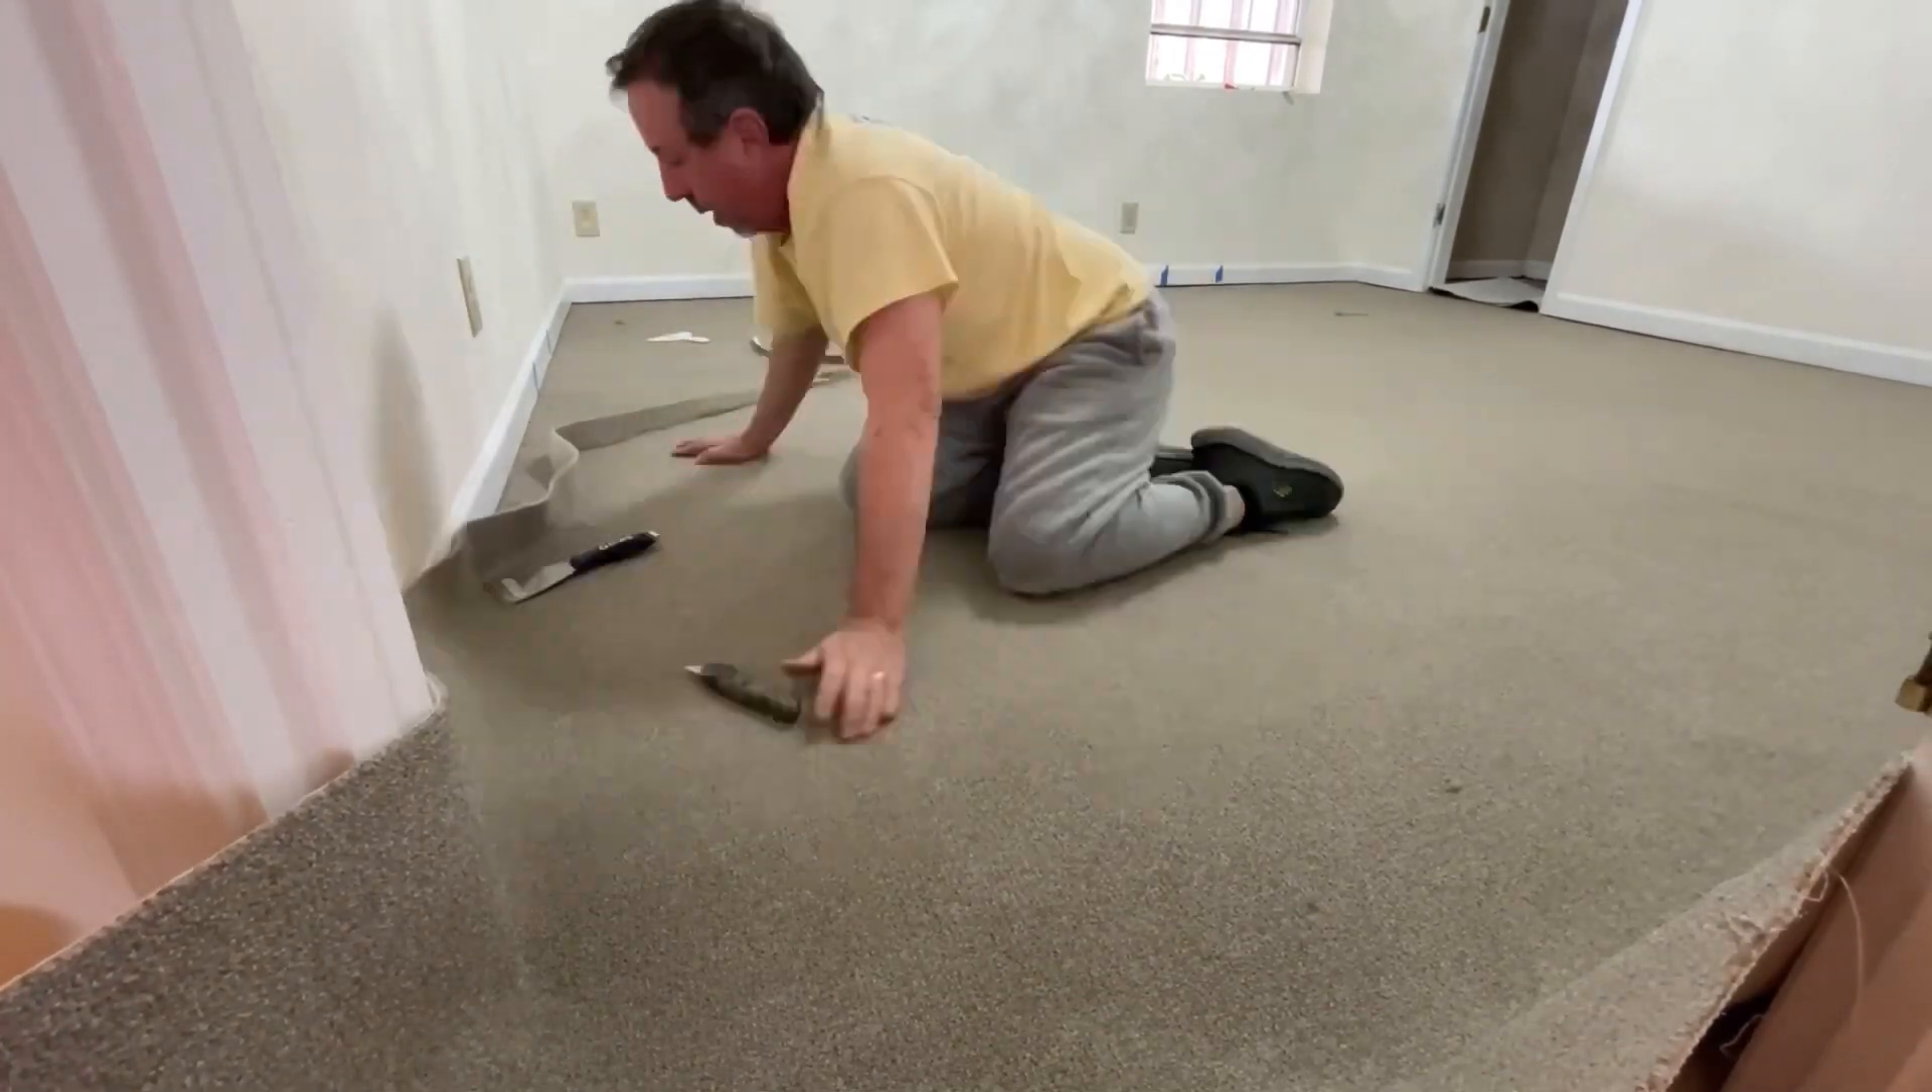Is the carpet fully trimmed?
No.